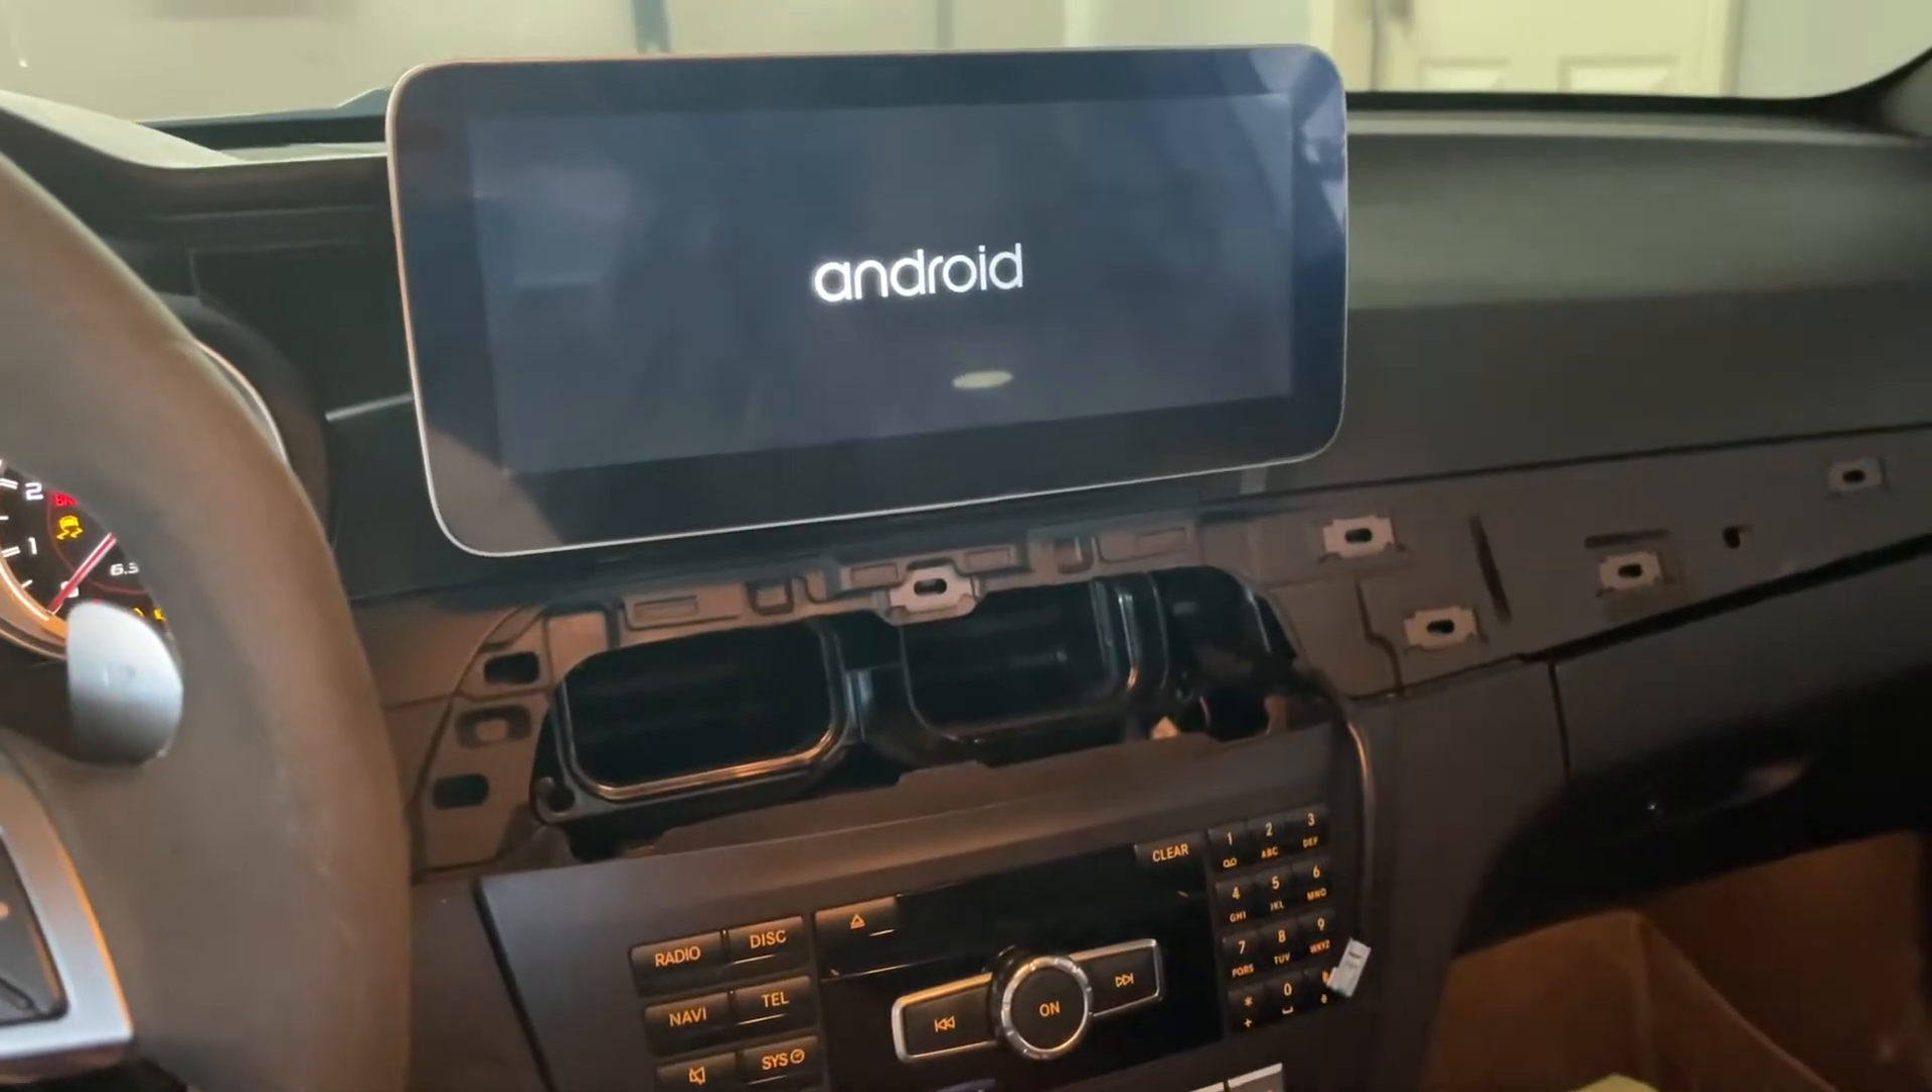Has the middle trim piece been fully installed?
No.